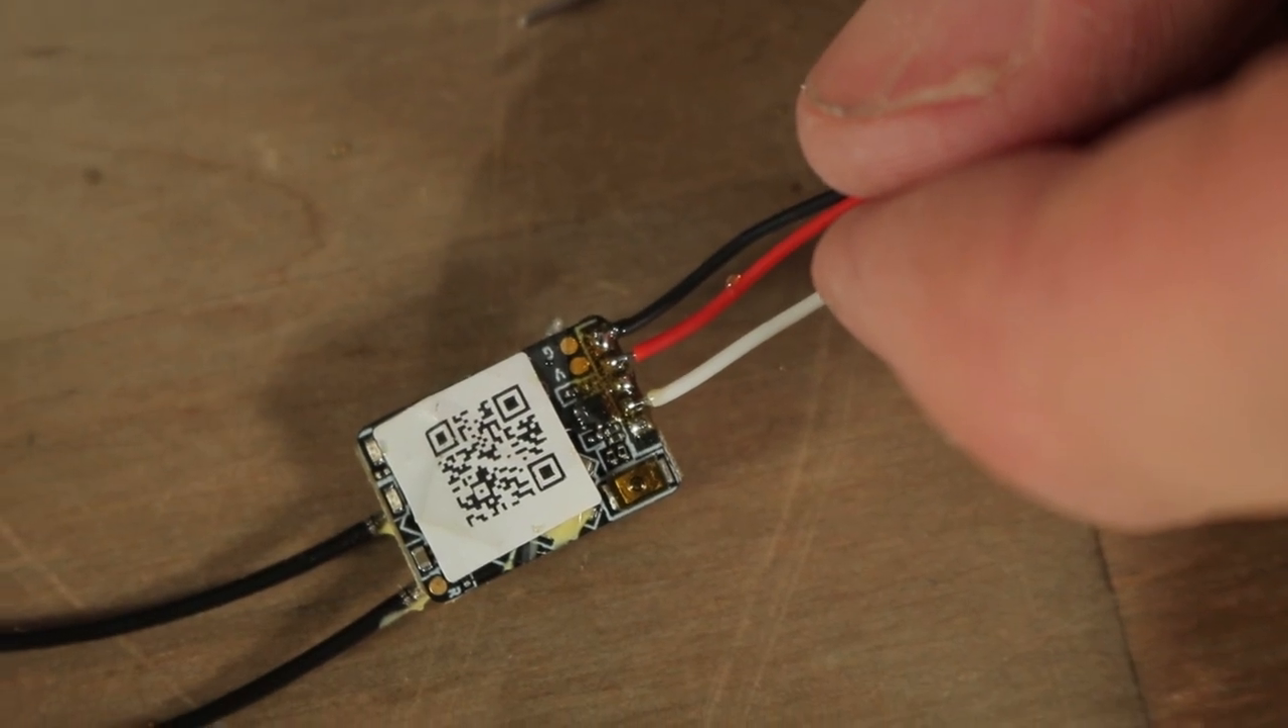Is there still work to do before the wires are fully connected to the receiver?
No.